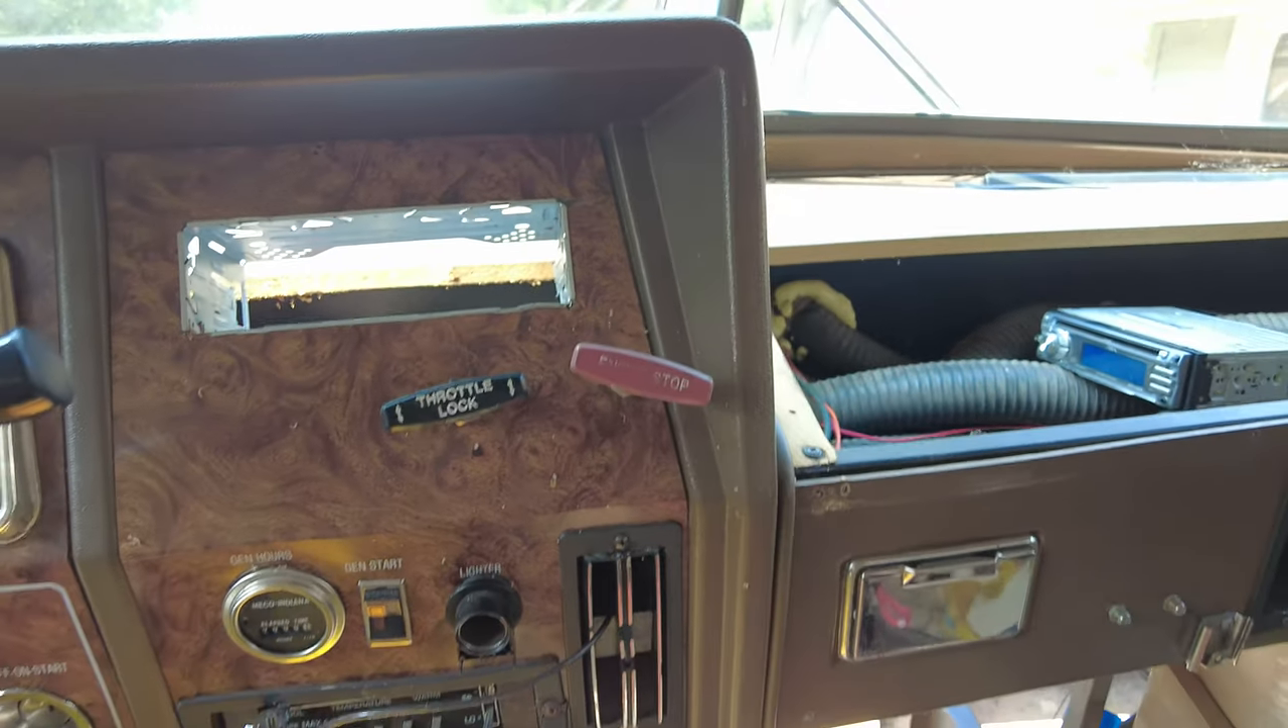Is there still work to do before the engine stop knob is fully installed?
No.